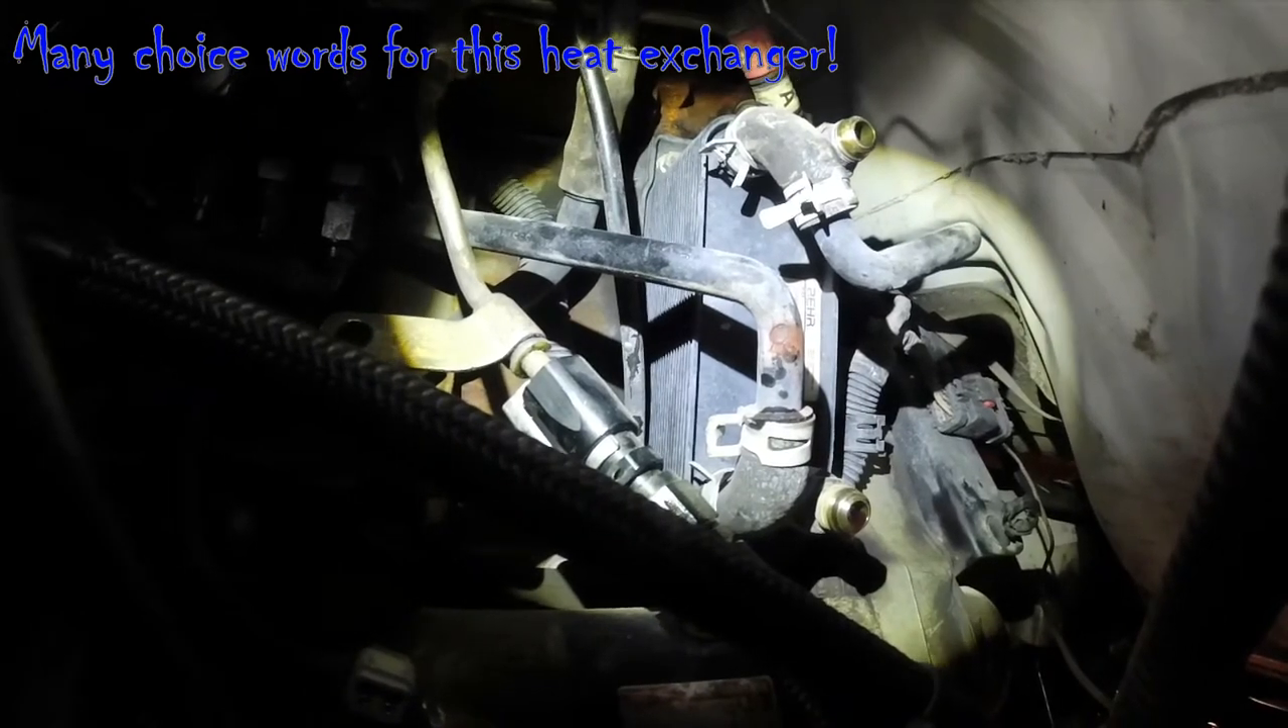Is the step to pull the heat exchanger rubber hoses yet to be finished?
Yes.